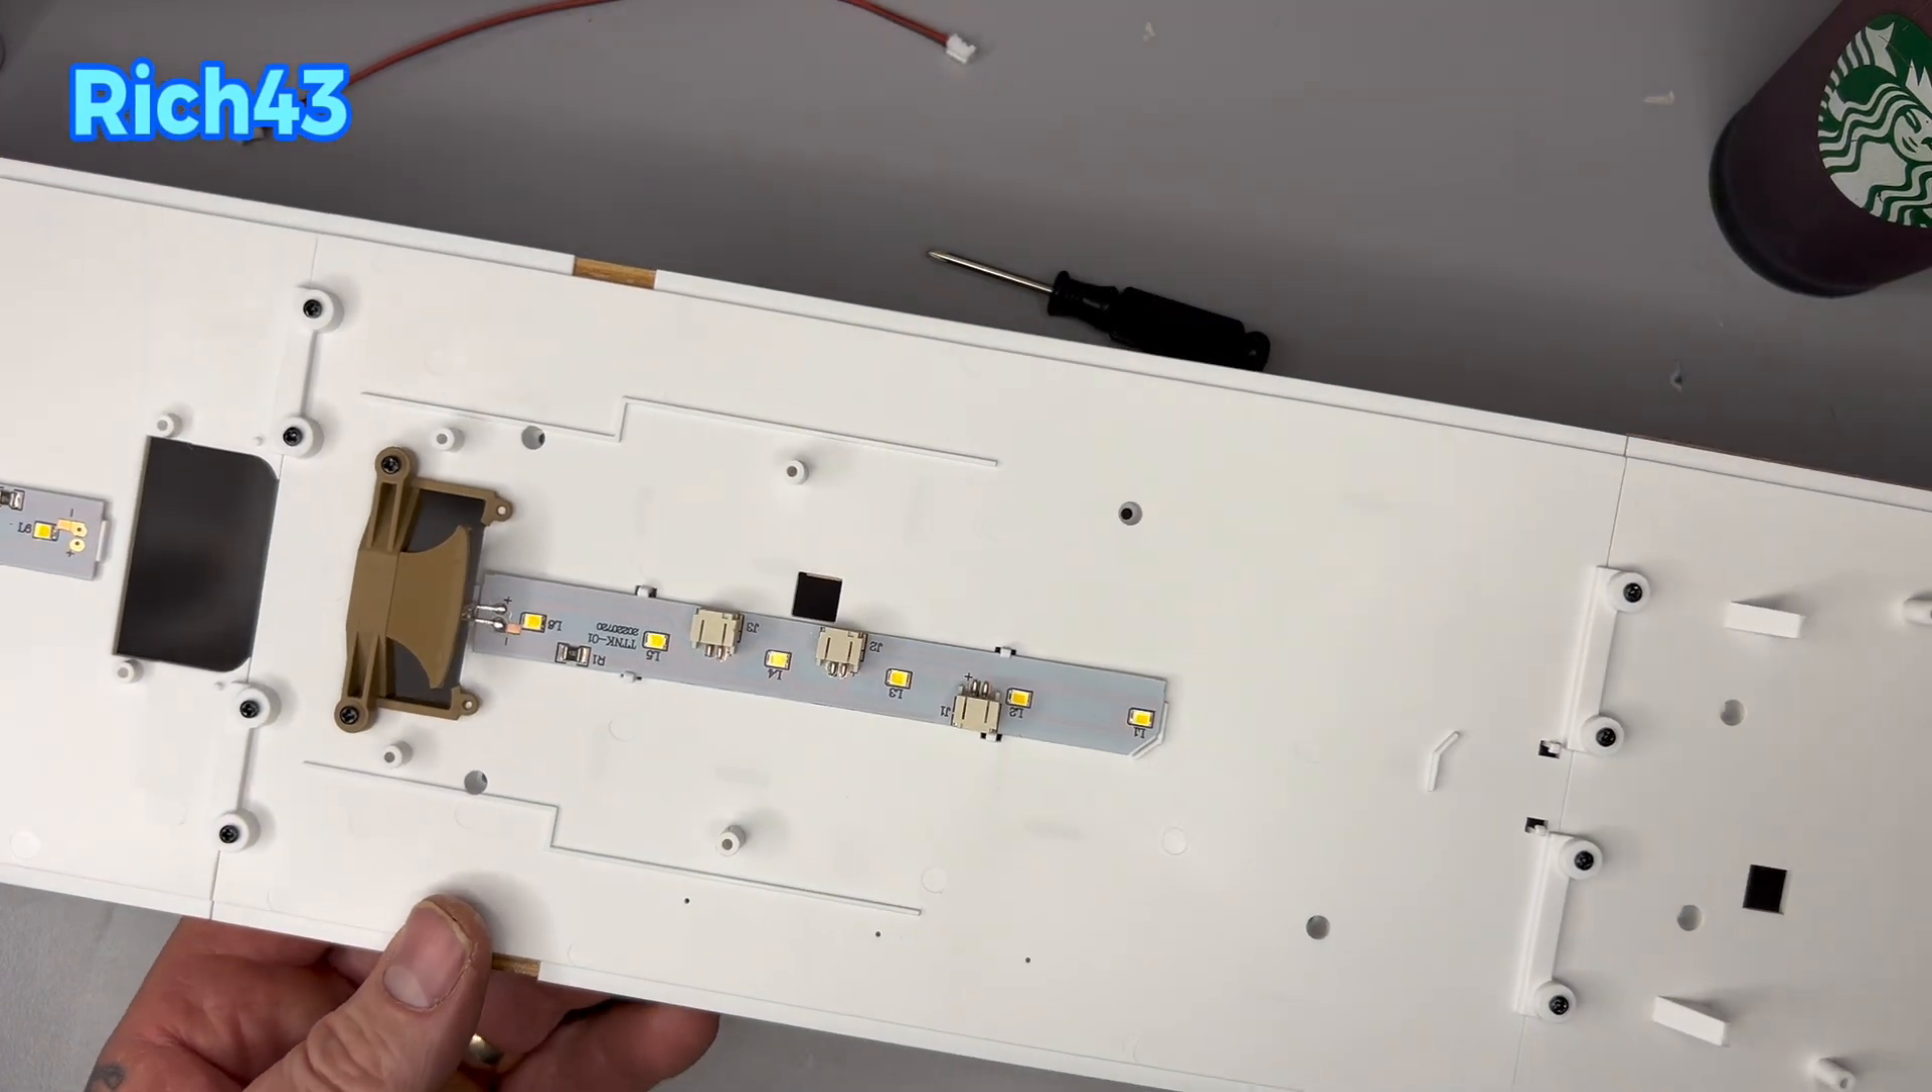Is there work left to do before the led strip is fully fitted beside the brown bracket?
No.